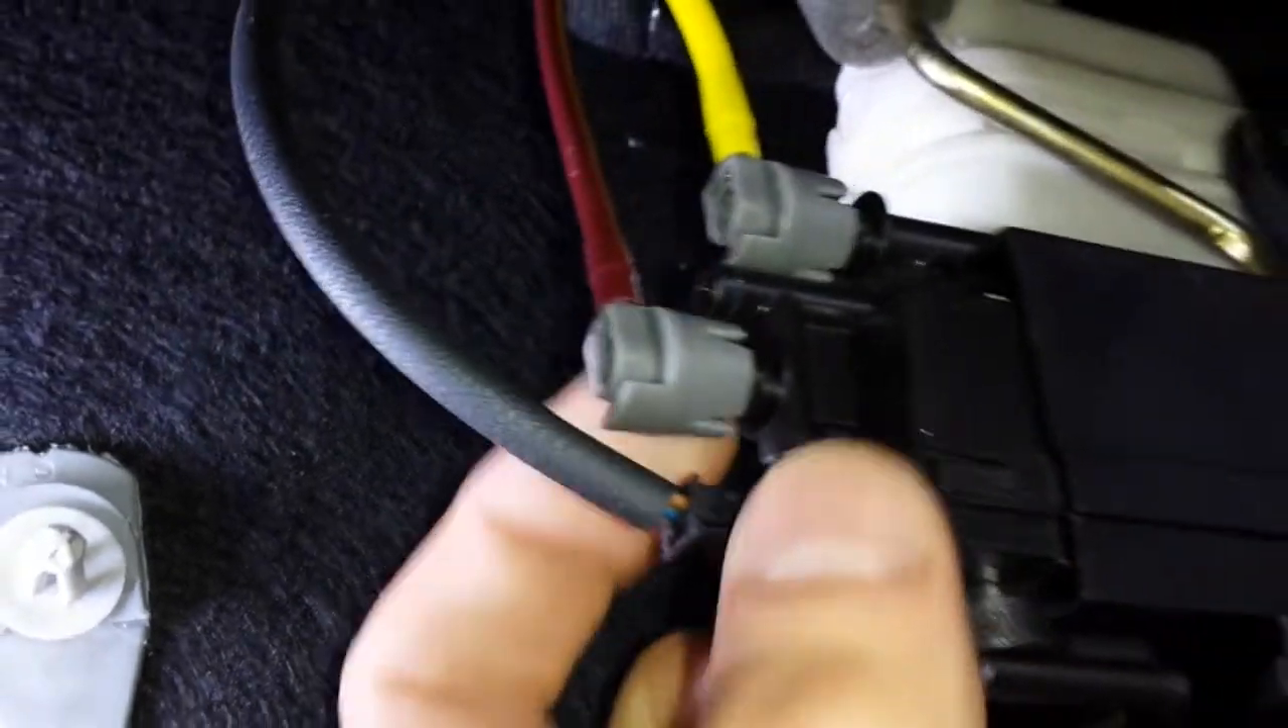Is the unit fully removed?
No.